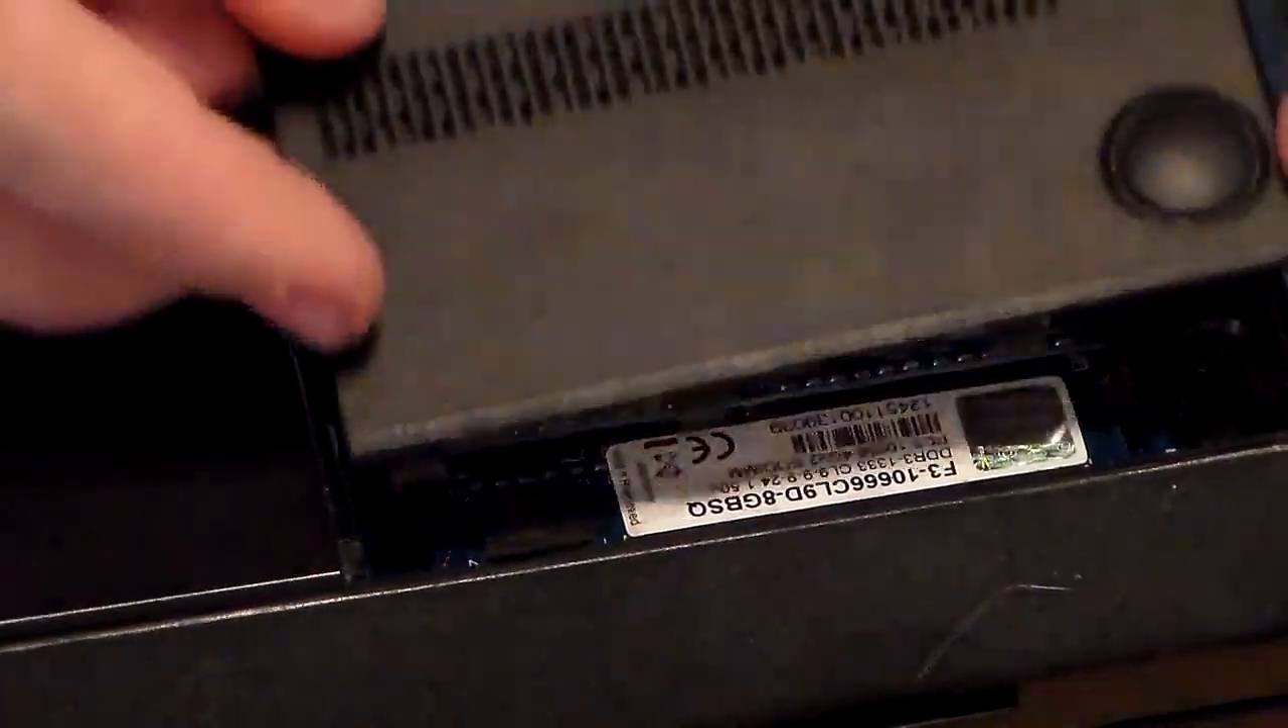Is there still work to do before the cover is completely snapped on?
Yes.